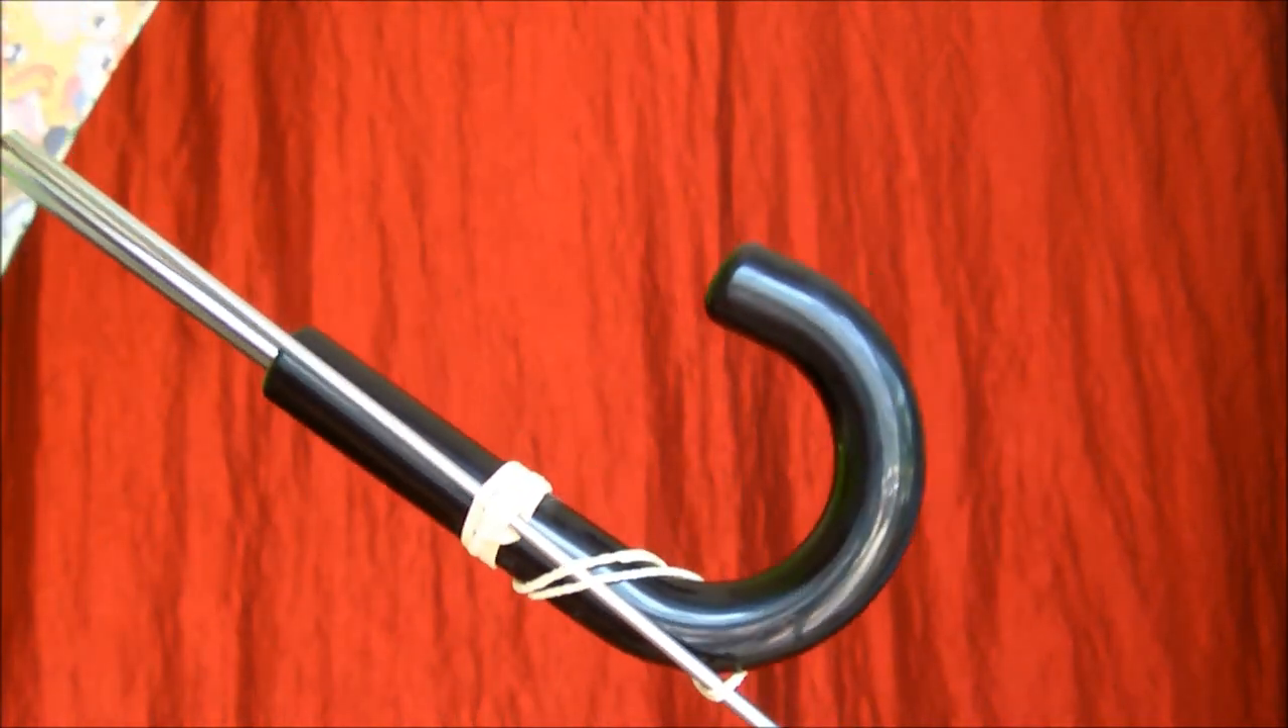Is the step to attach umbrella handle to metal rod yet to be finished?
No.